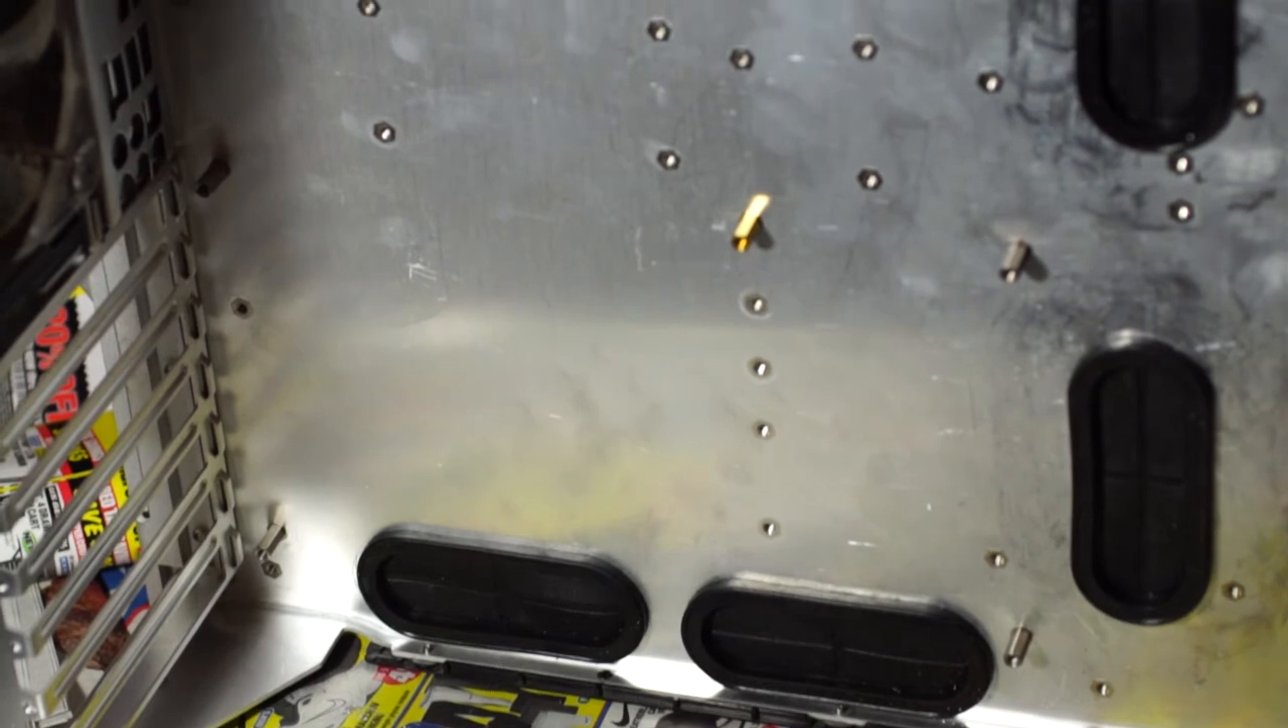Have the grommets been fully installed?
Yes.